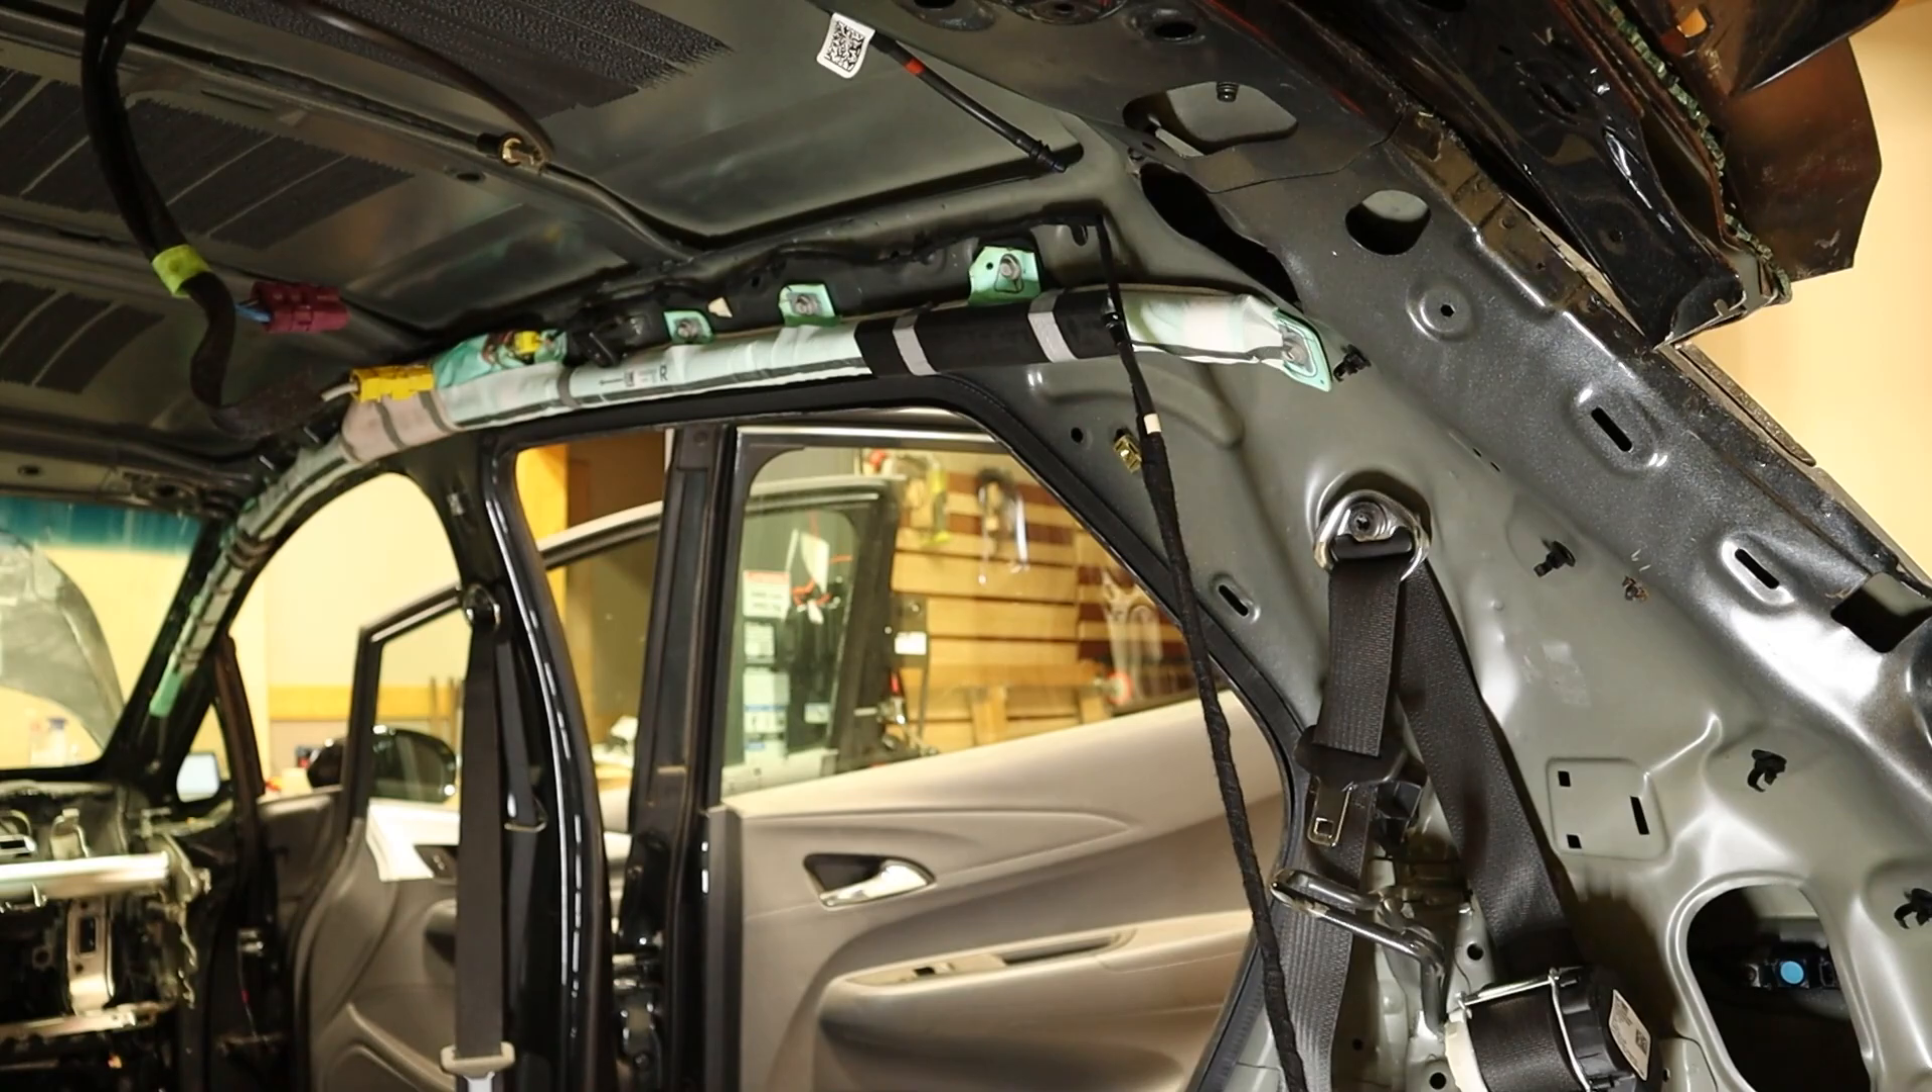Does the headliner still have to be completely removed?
No.